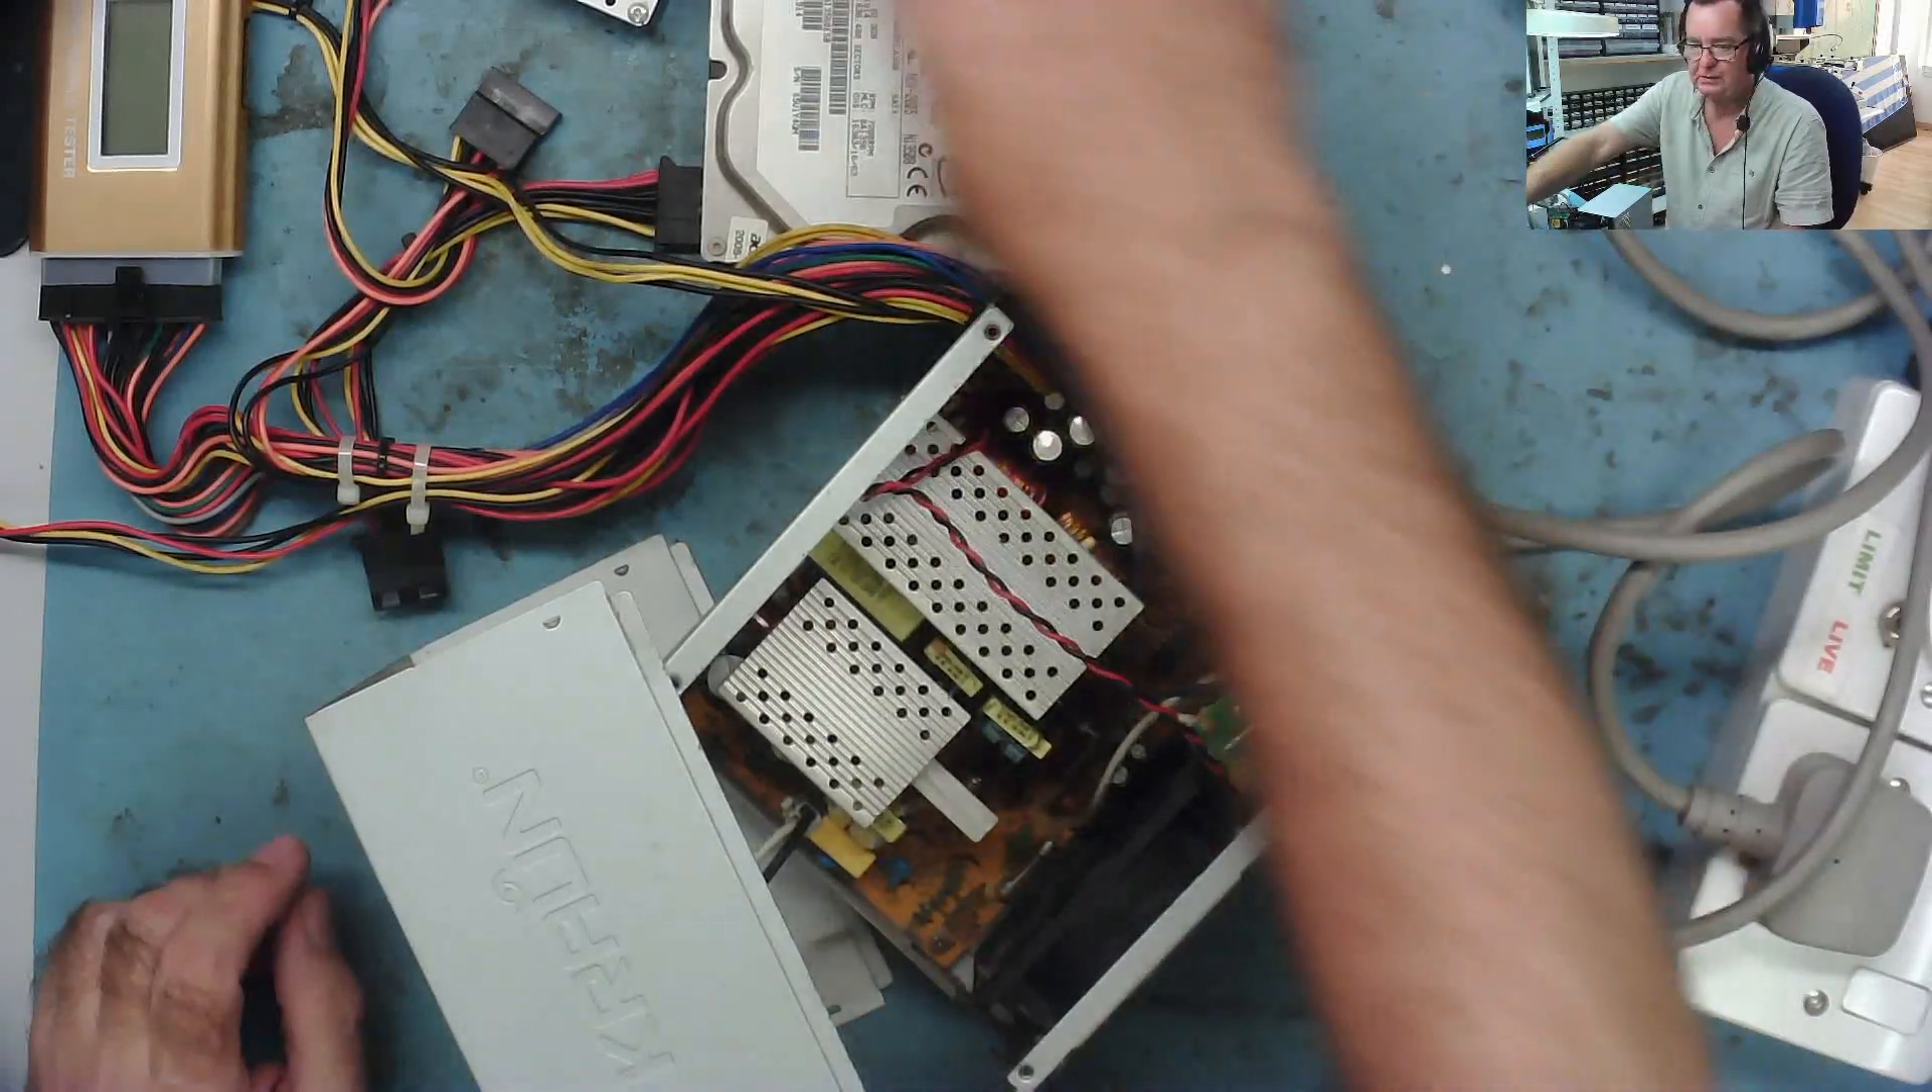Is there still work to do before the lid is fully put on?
Yes.